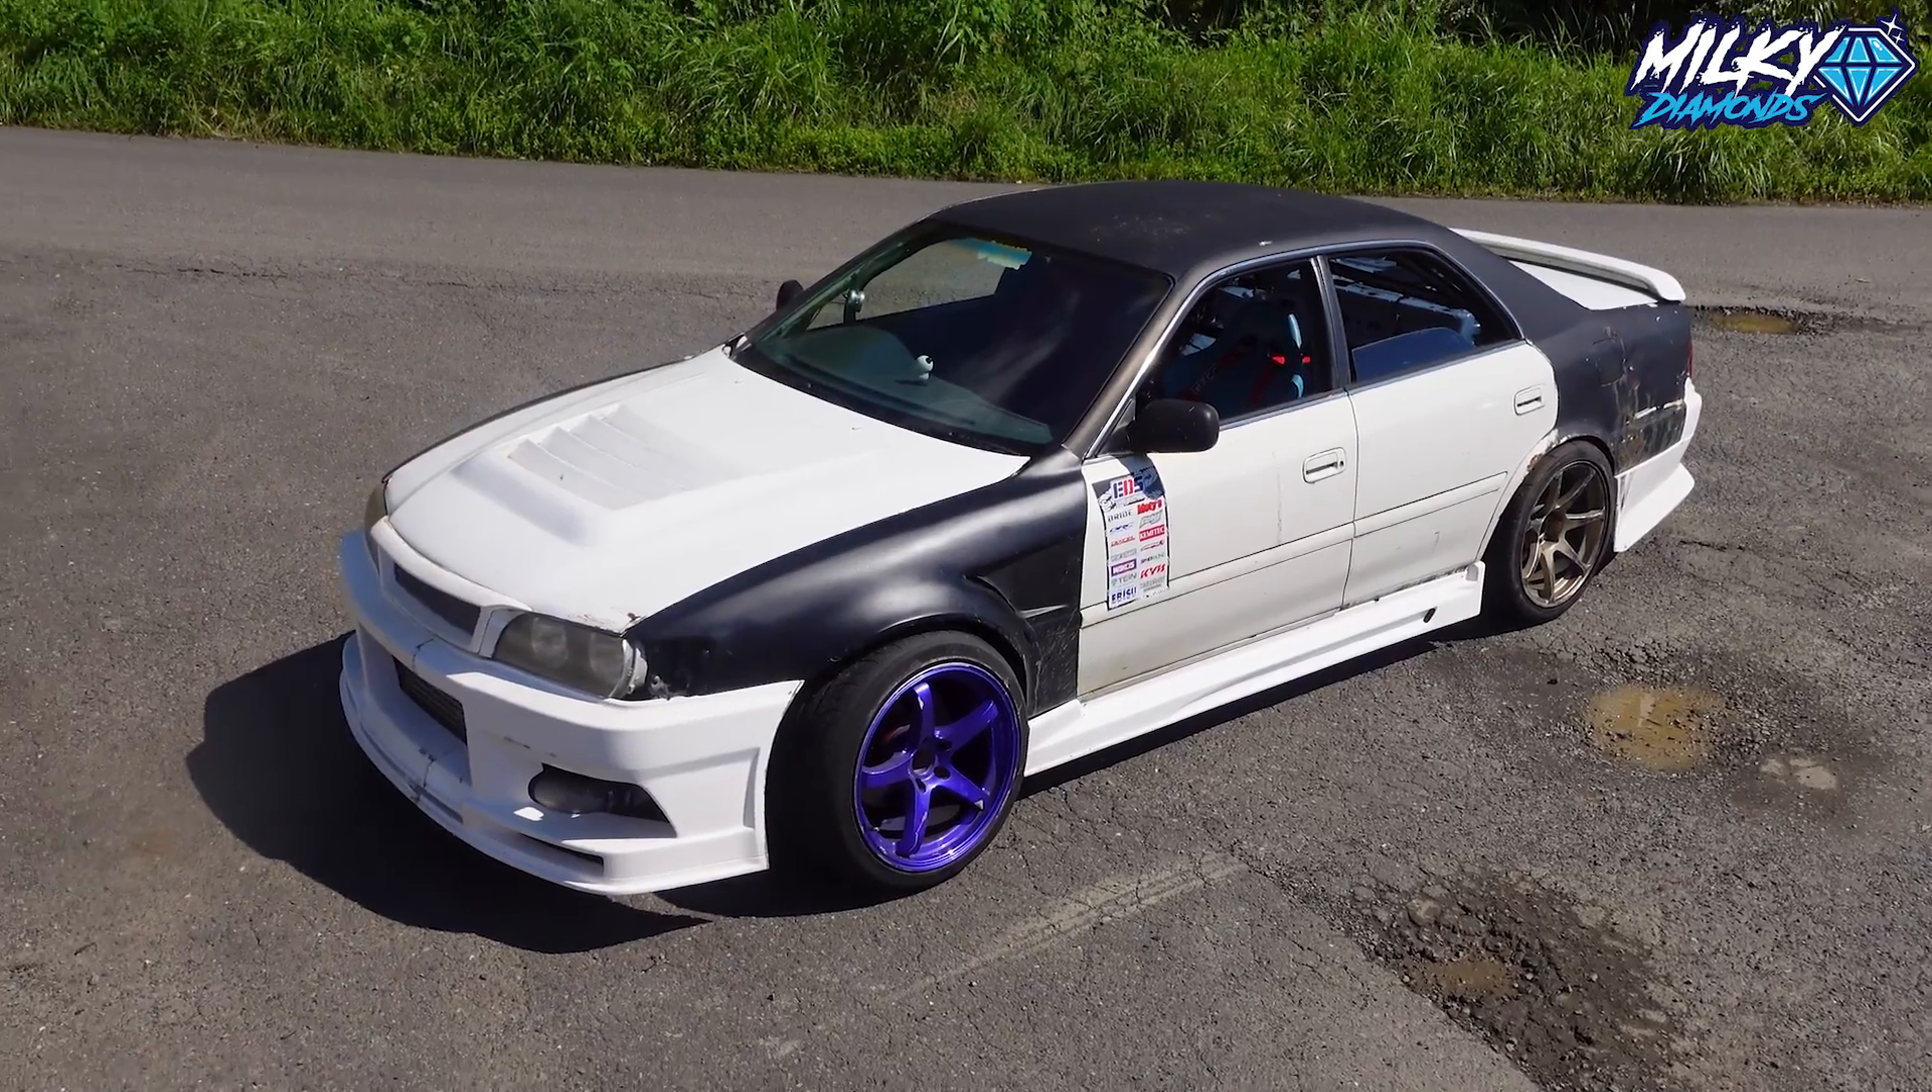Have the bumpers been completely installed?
Yes.